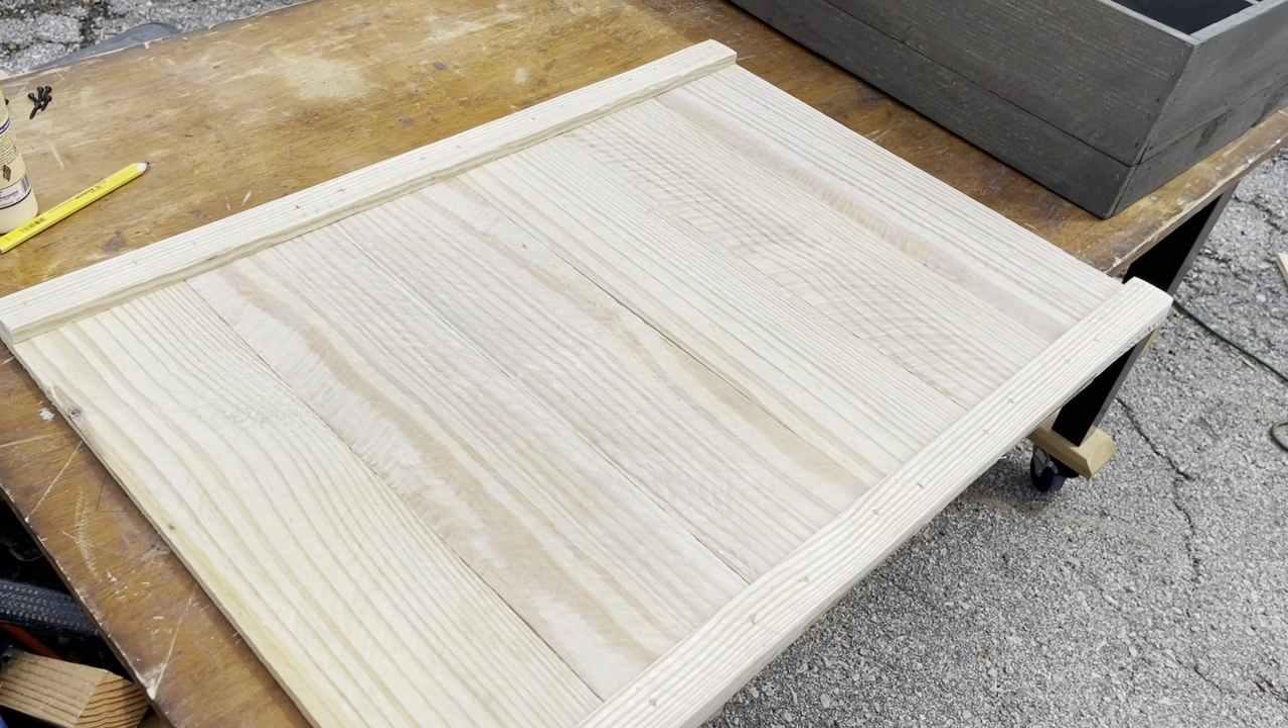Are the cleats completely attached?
Yes.